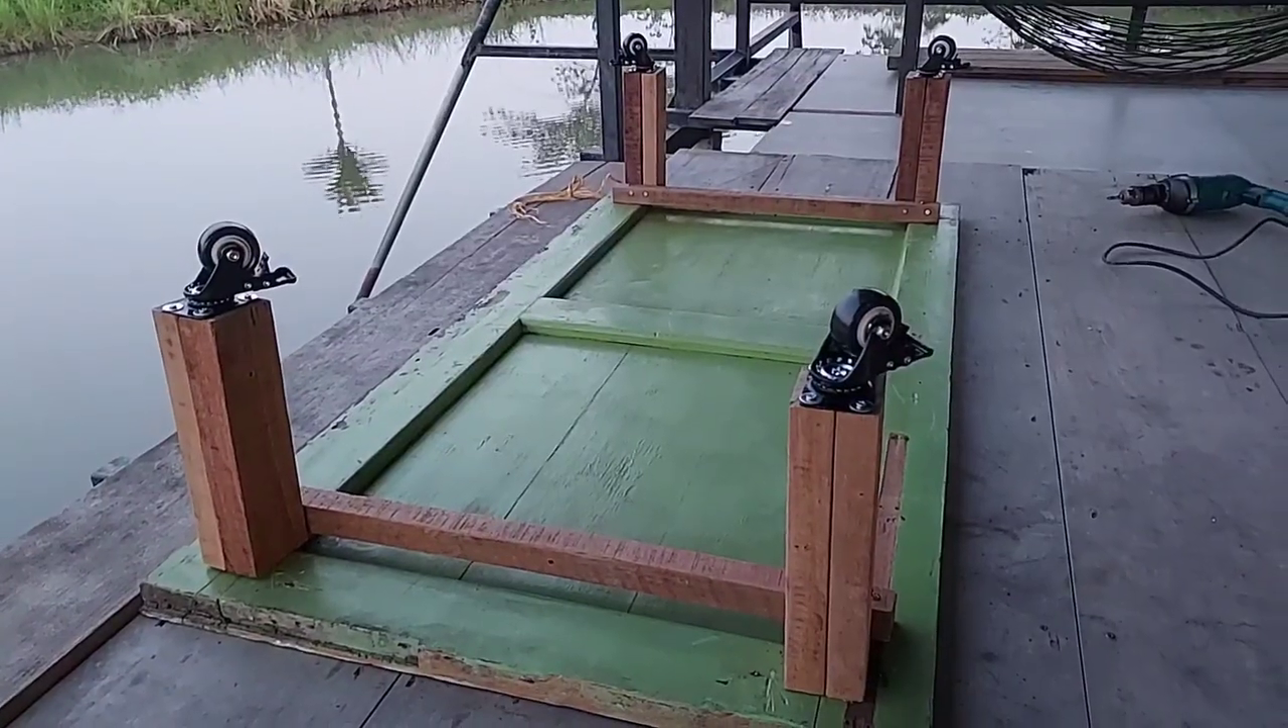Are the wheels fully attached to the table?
Yes.